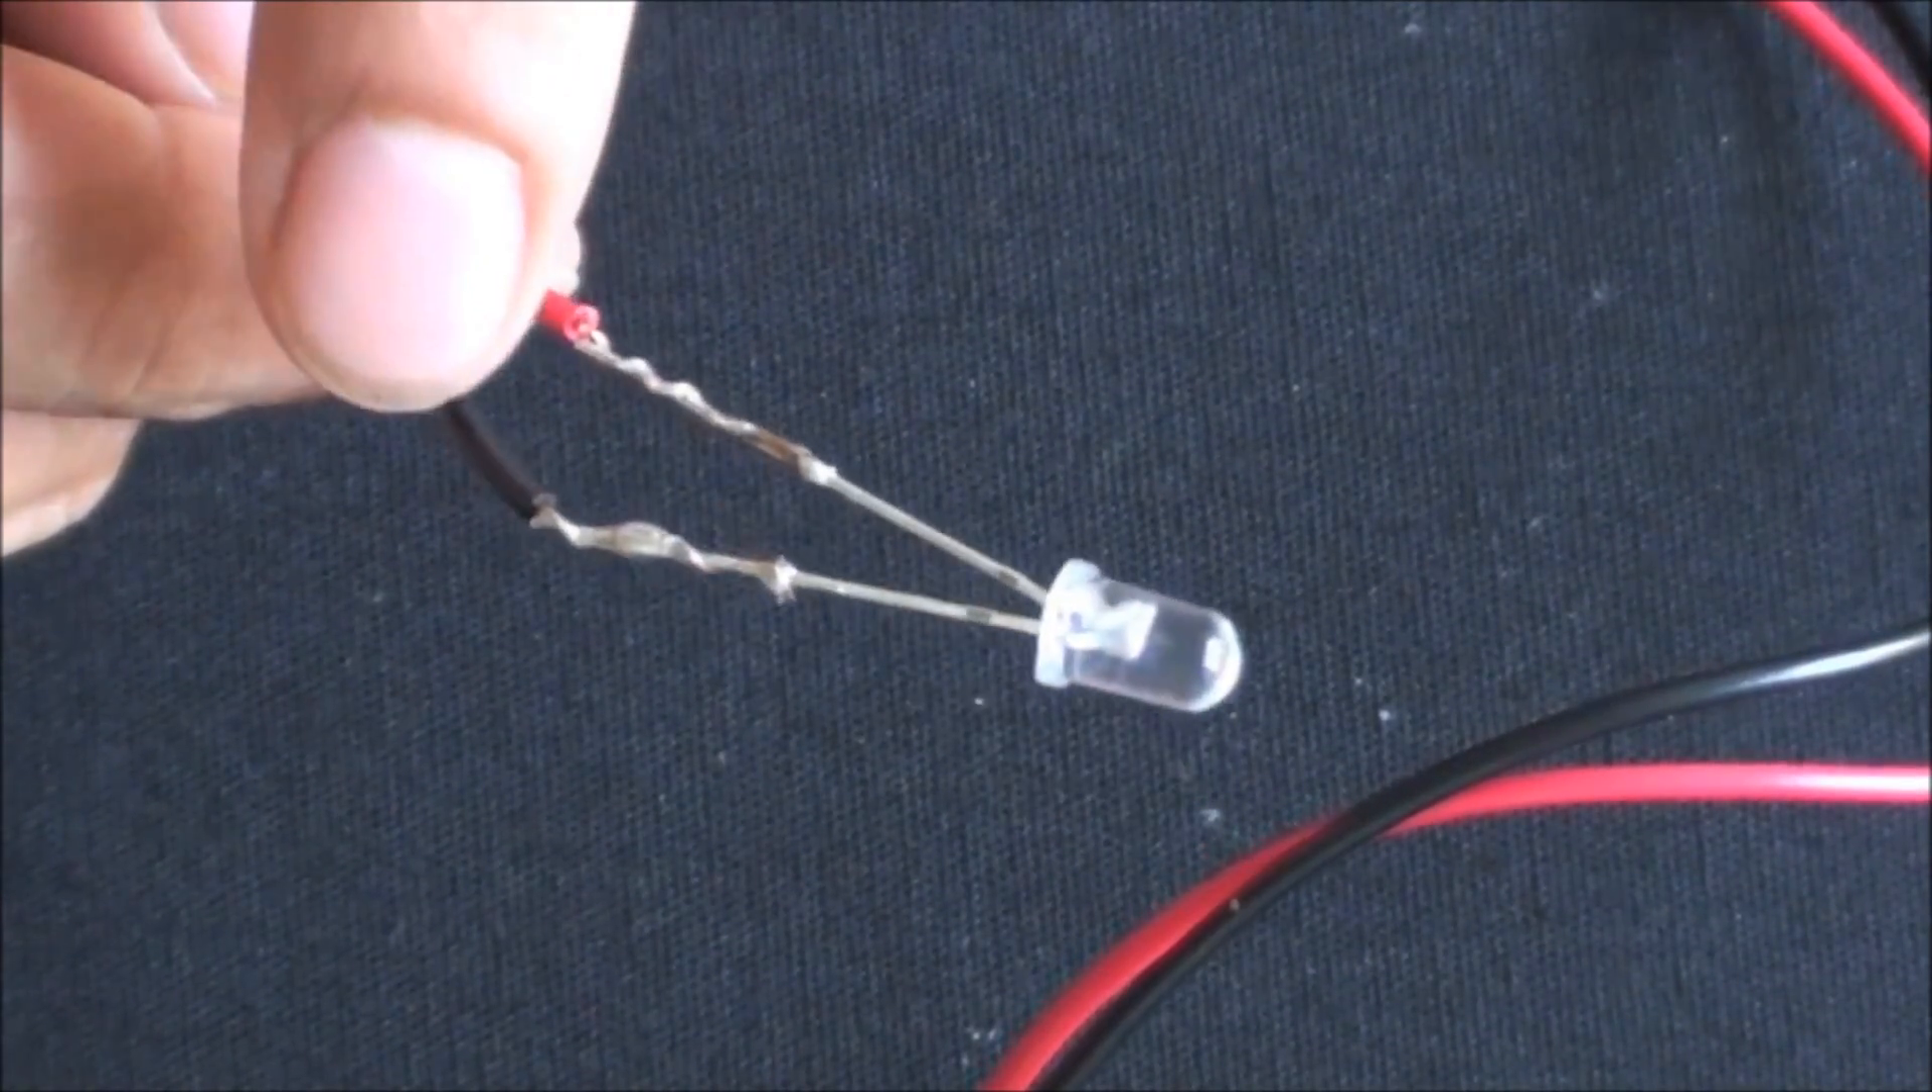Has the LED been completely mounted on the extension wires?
Yes.